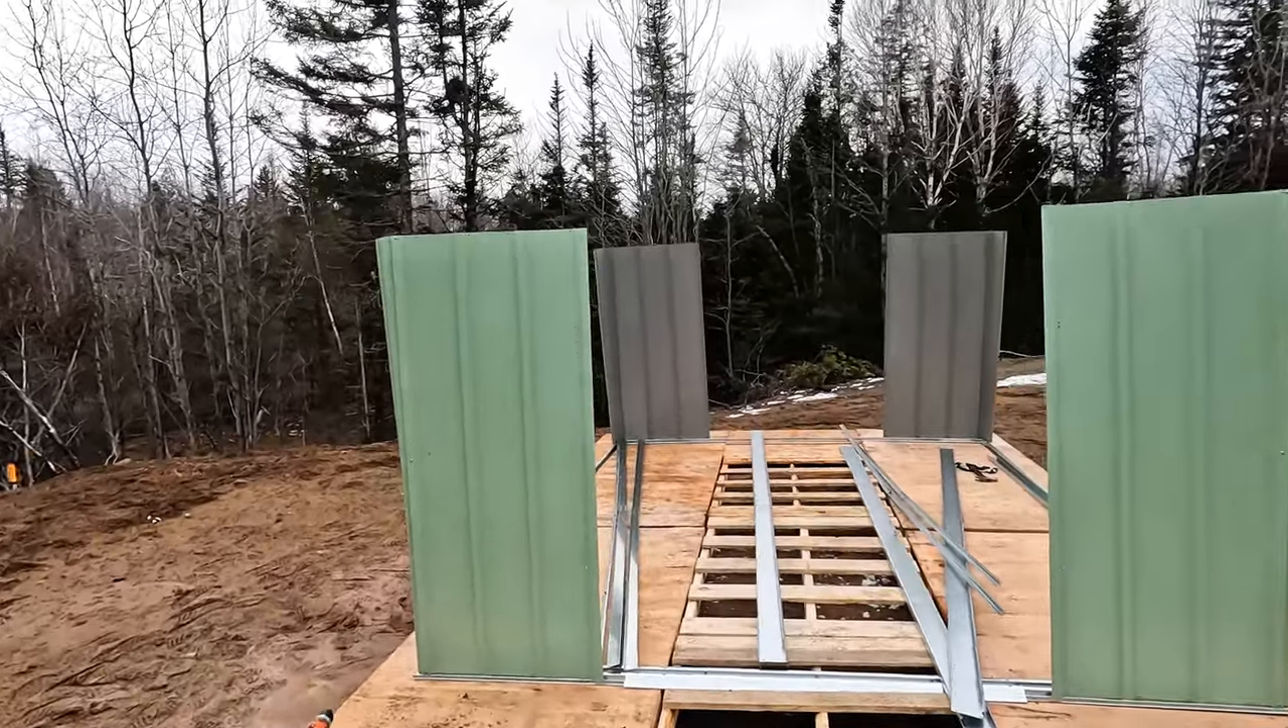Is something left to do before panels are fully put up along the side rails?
Yes.